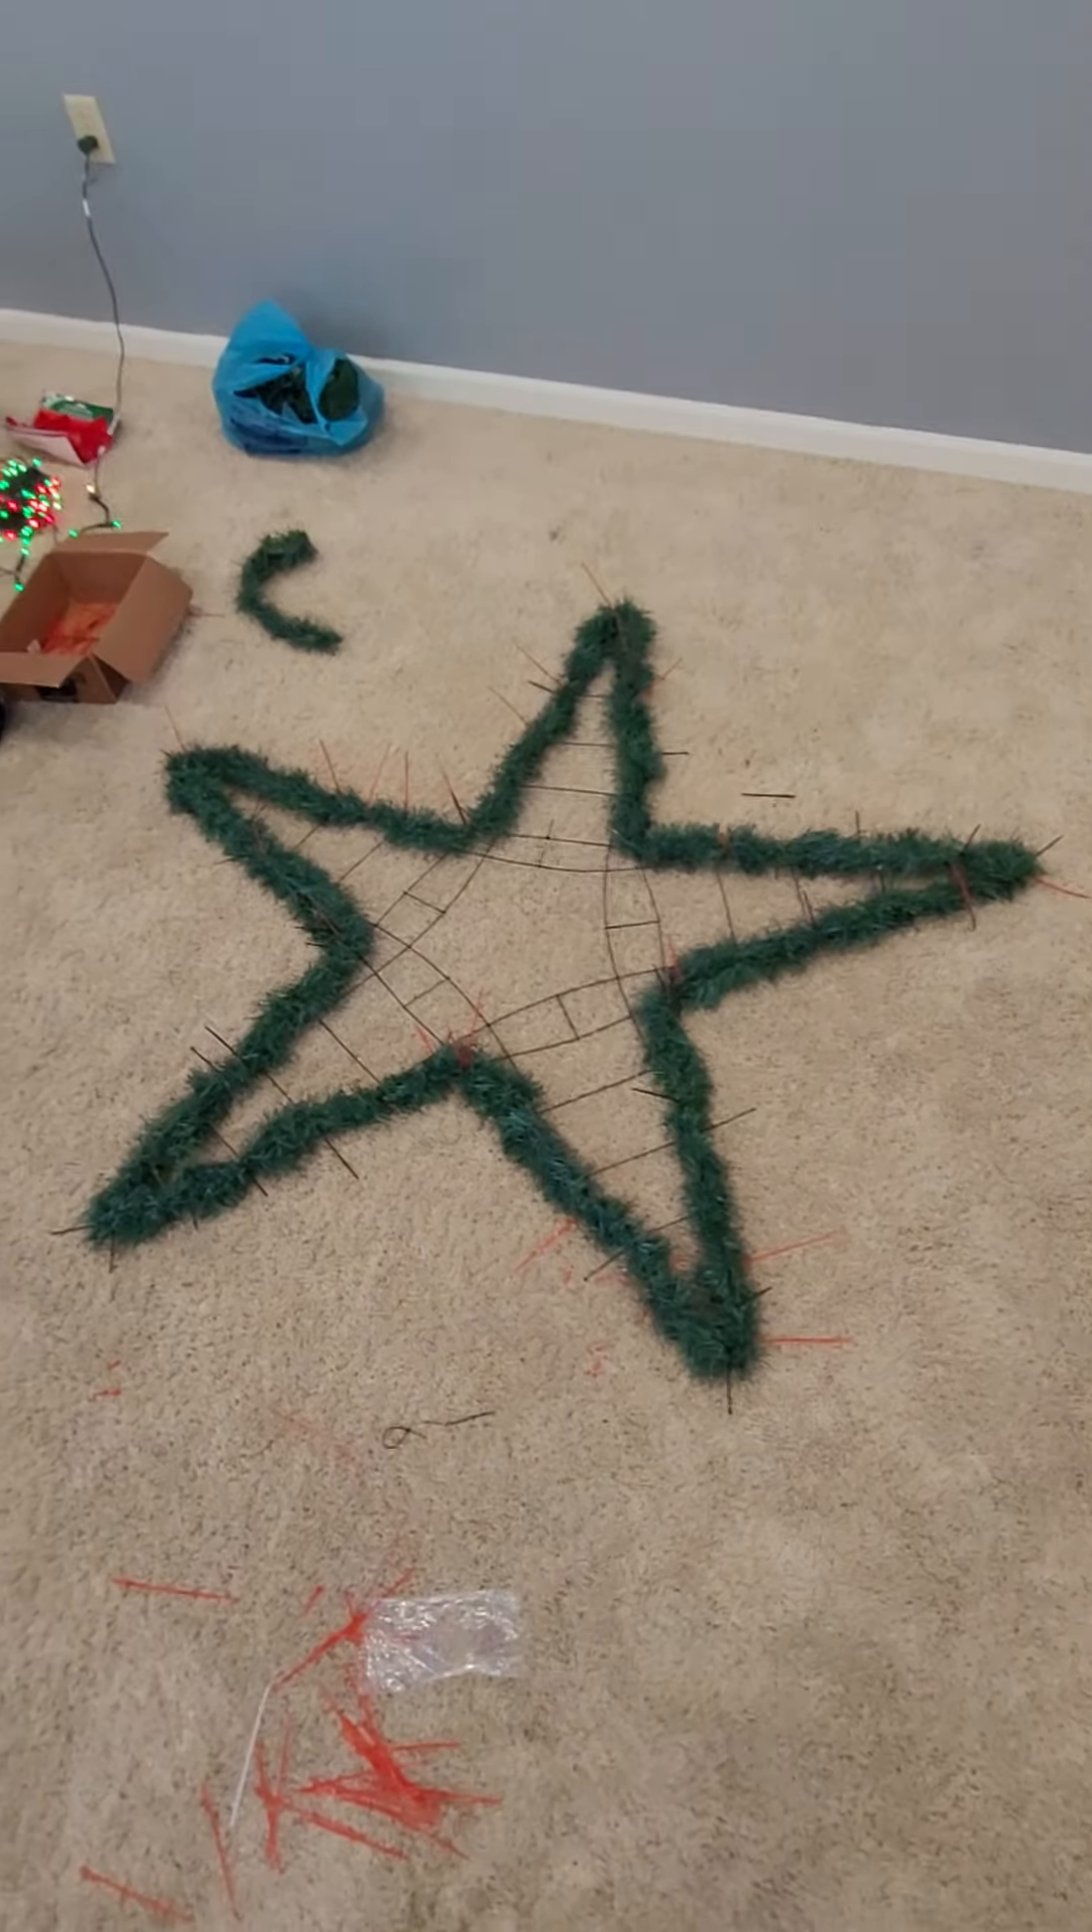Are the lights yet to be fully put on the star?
Yes.